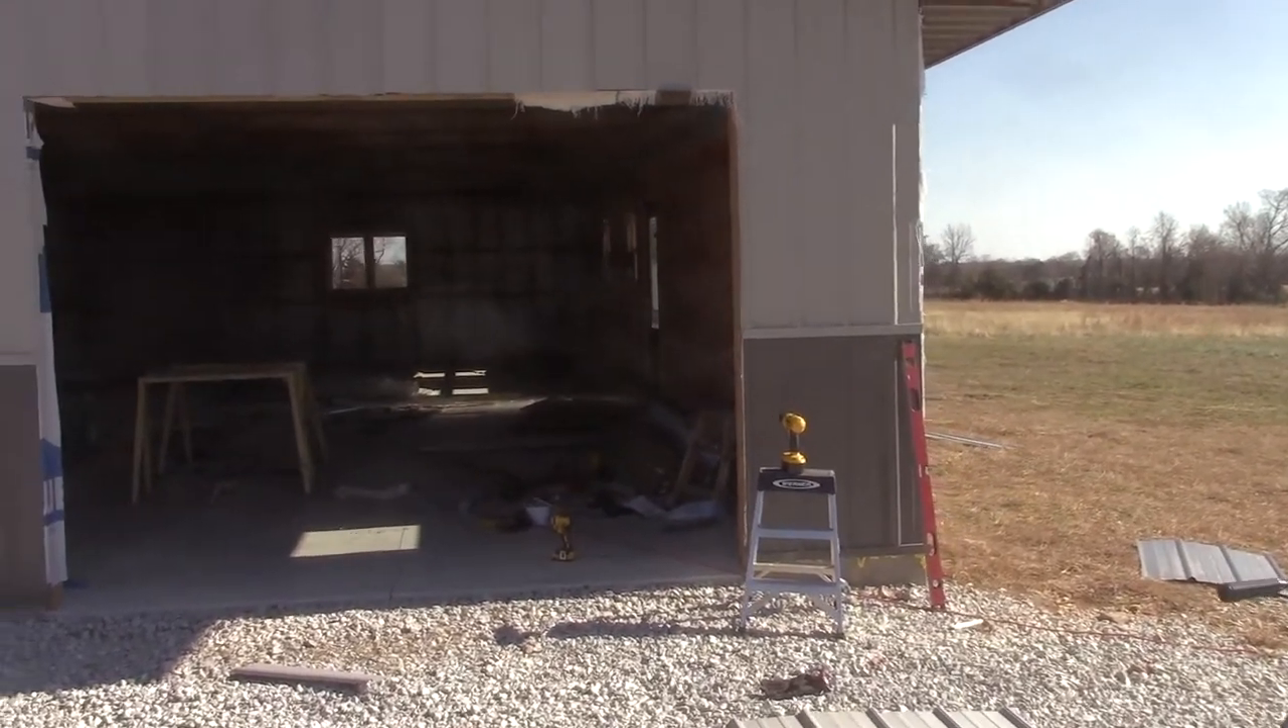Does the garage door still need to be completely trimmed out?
Yes.